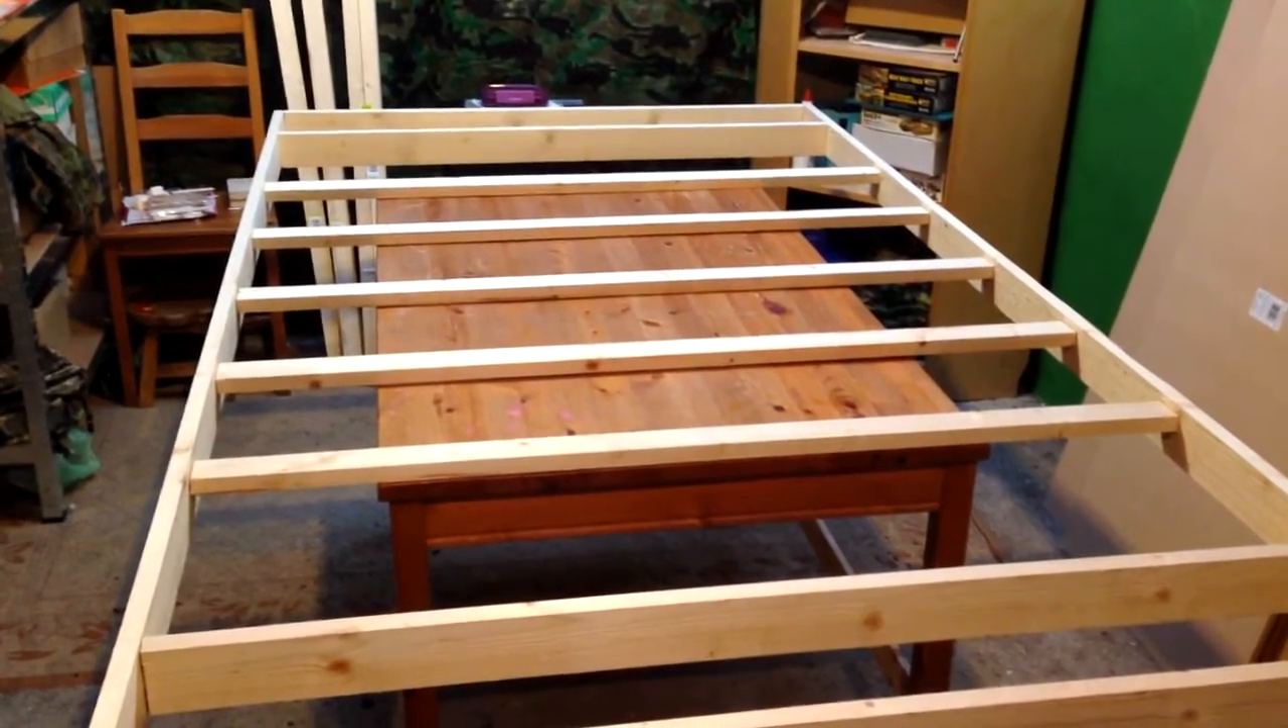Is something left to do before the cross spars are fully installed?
No.